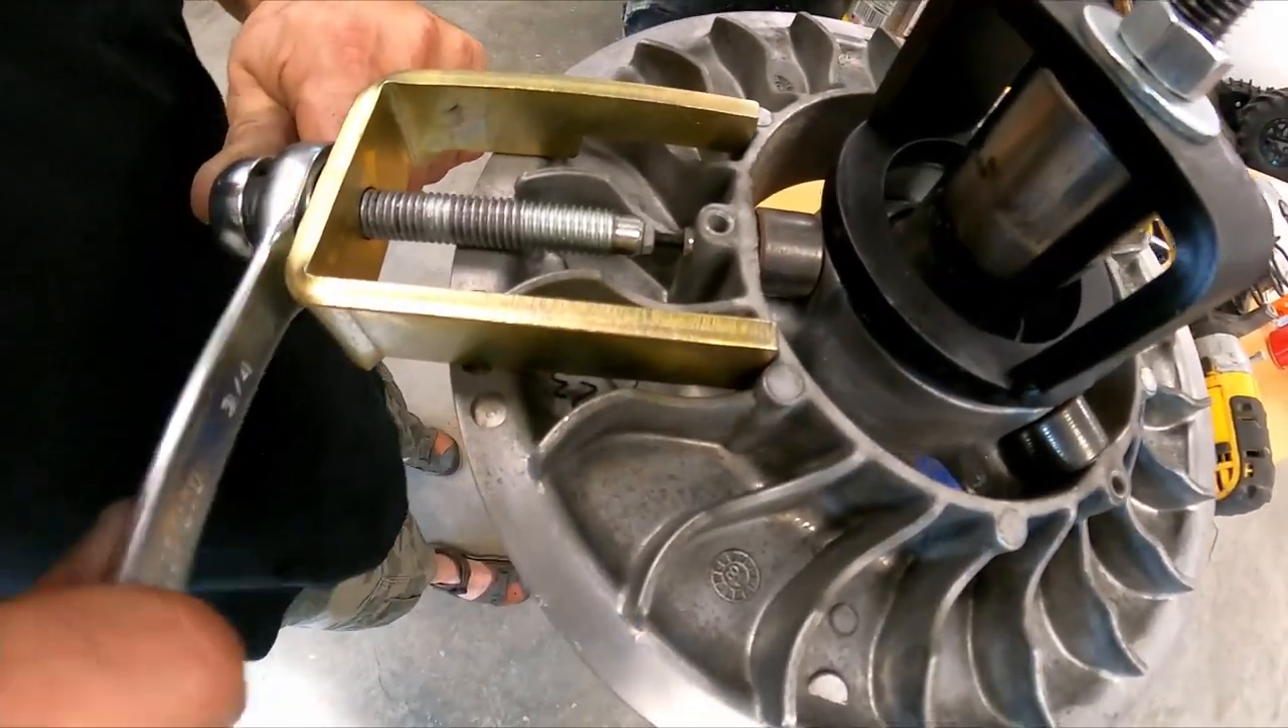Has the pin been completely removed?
No.